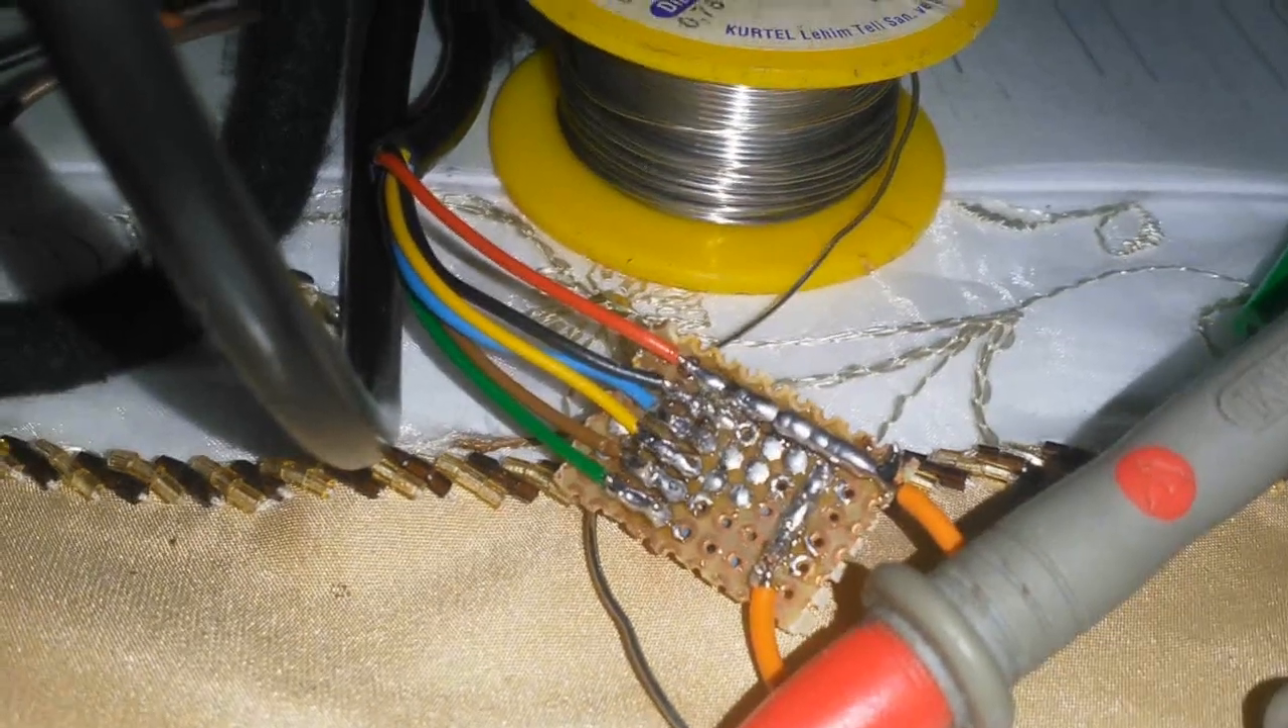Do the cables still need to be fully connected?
No.